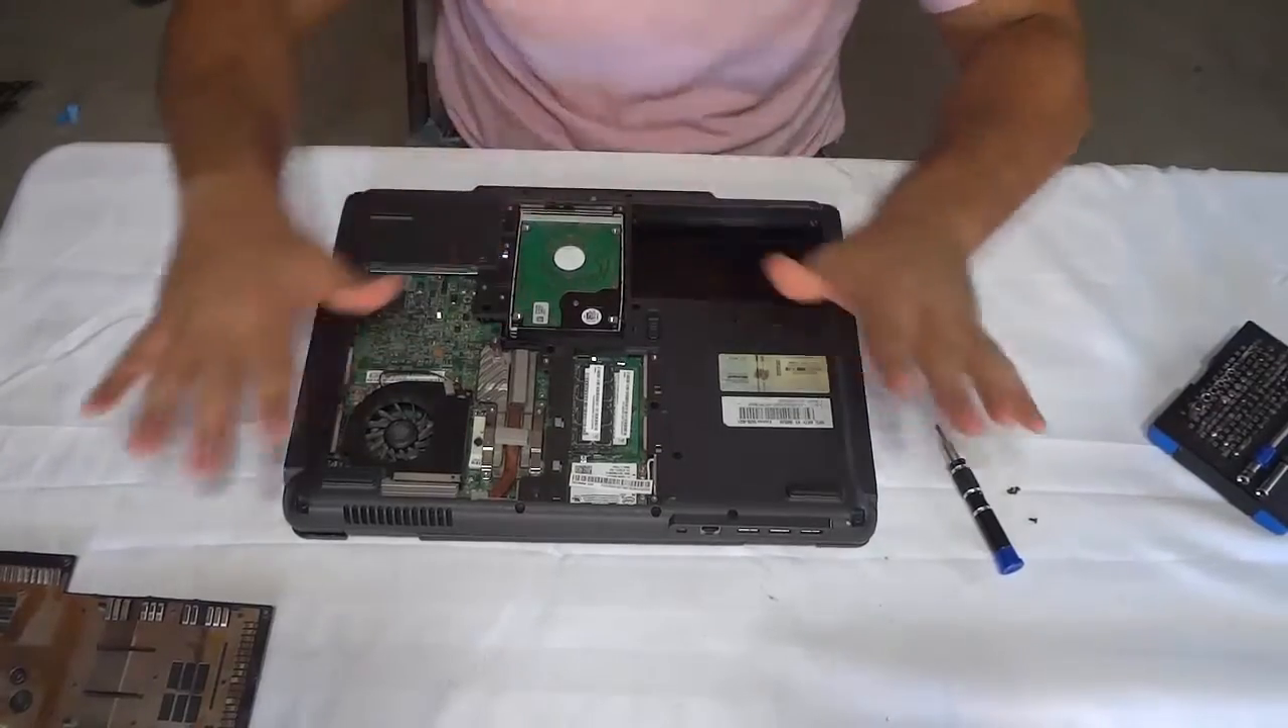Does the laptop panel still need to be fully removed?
No.